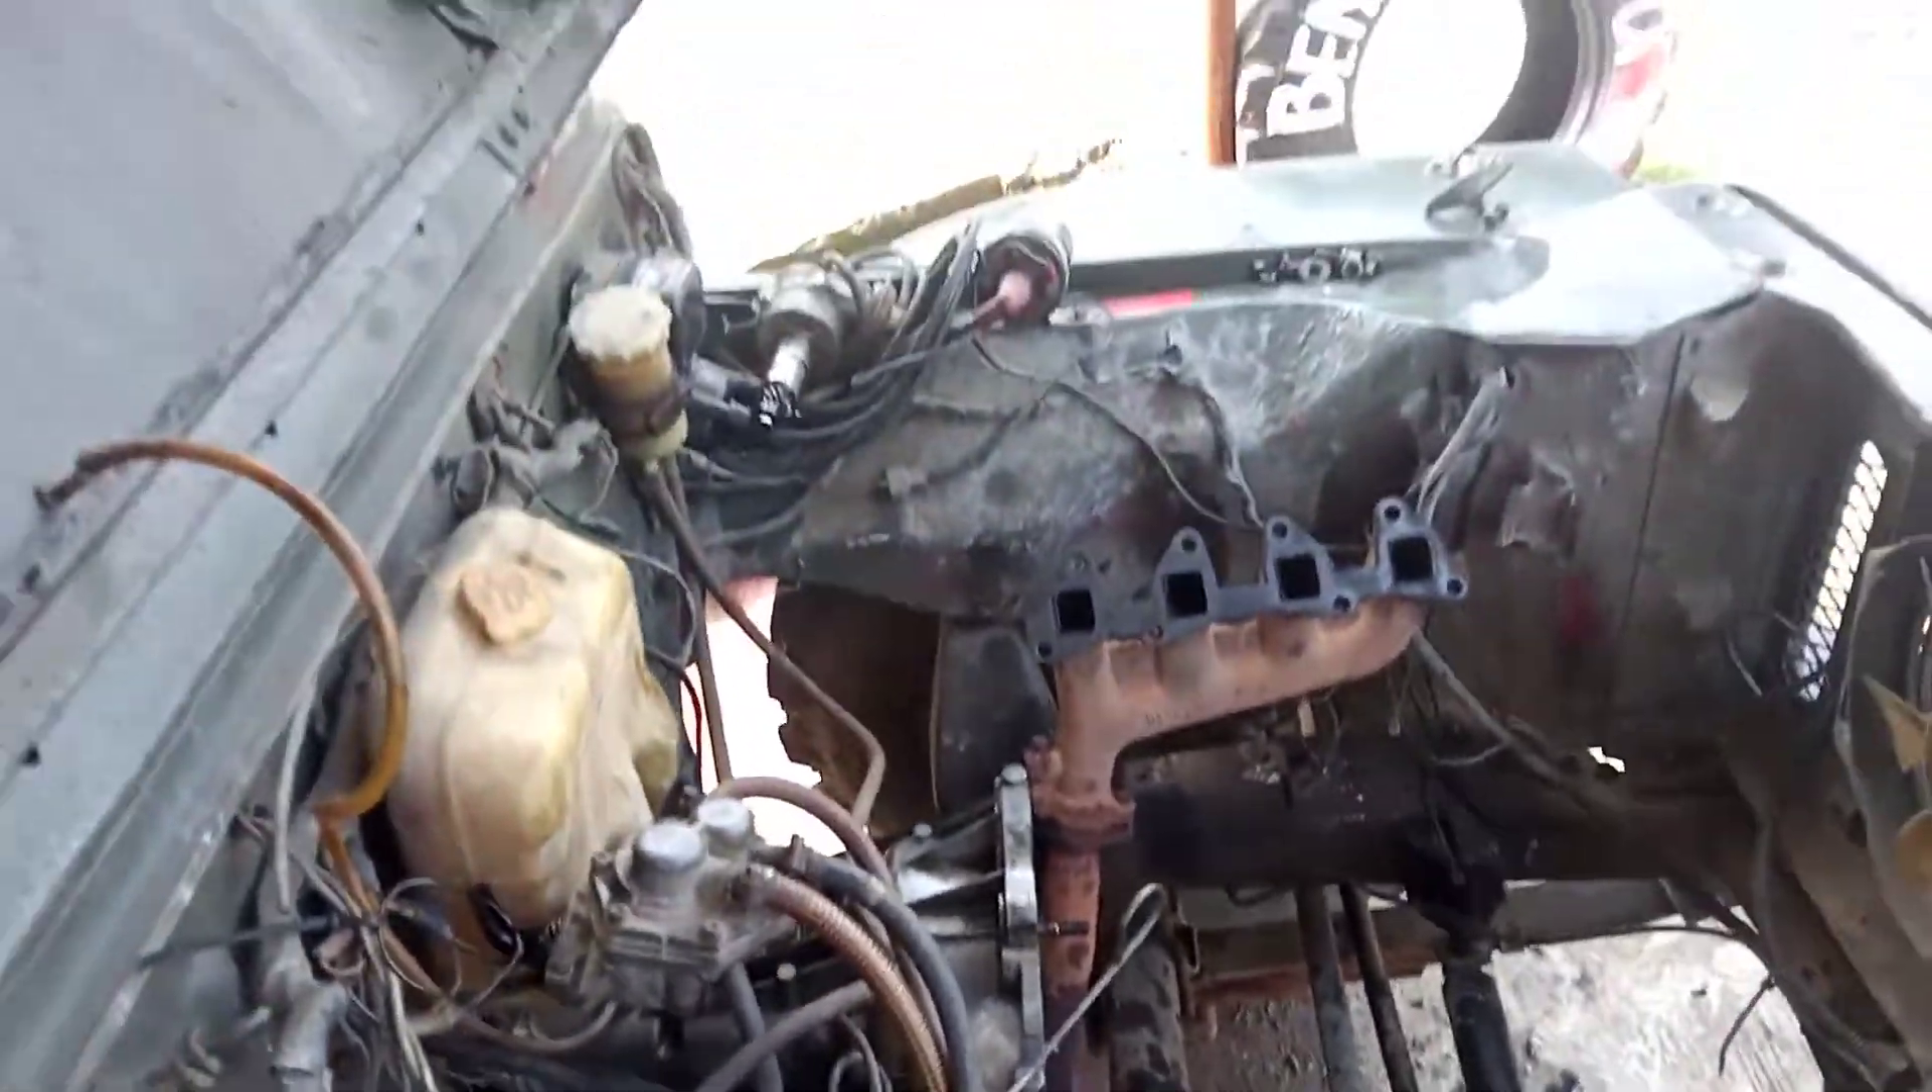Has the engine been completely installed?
No.